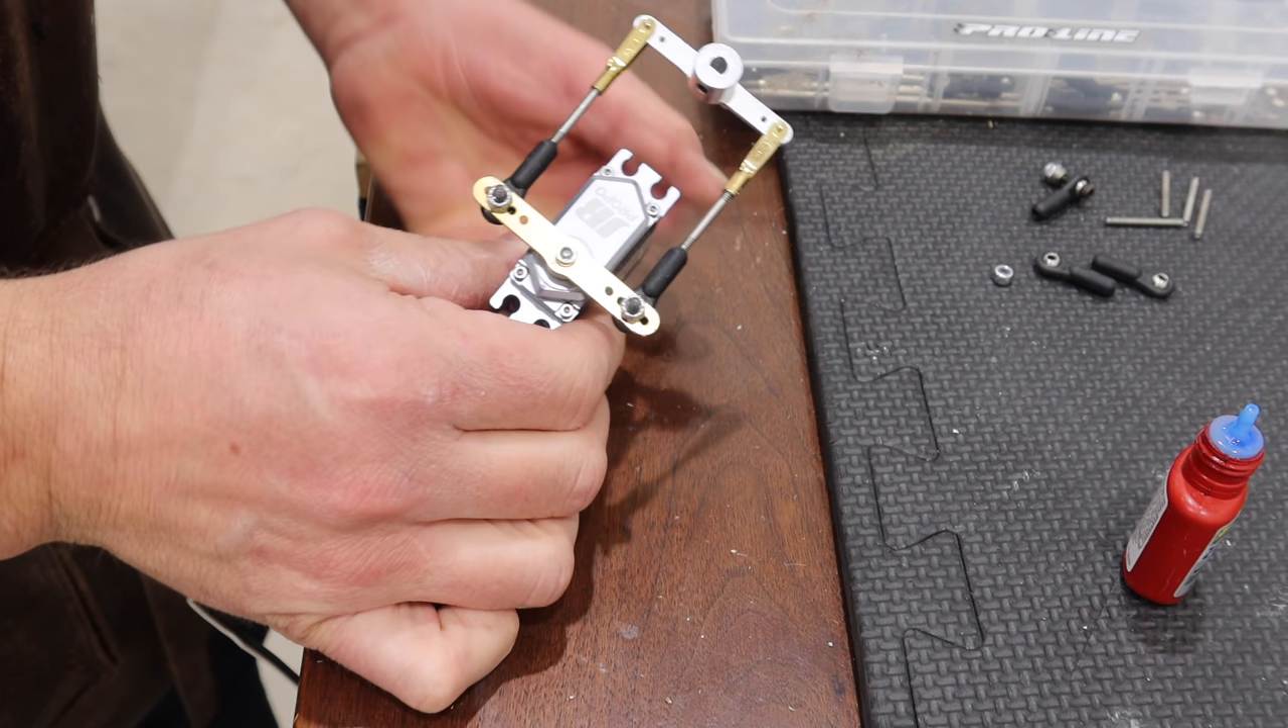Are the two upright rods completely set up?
Yes.